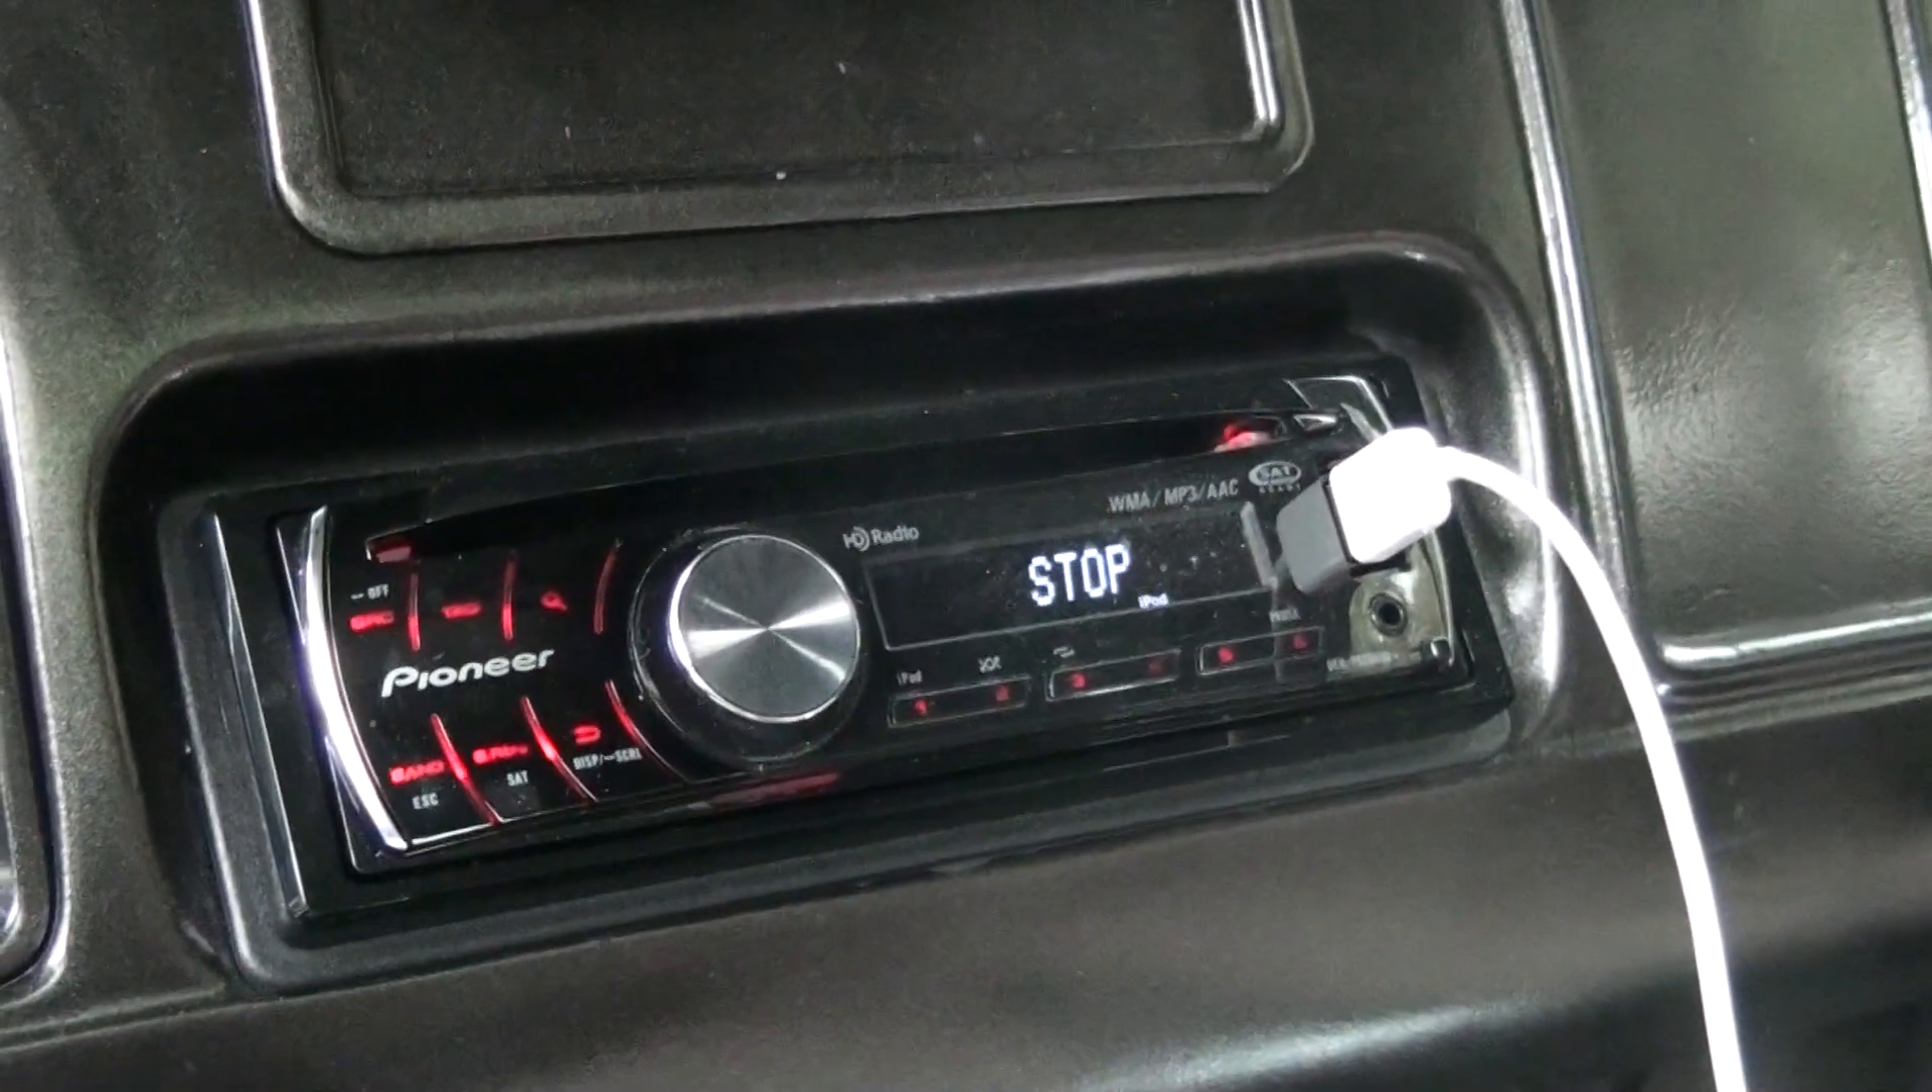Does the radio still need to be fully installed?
No.